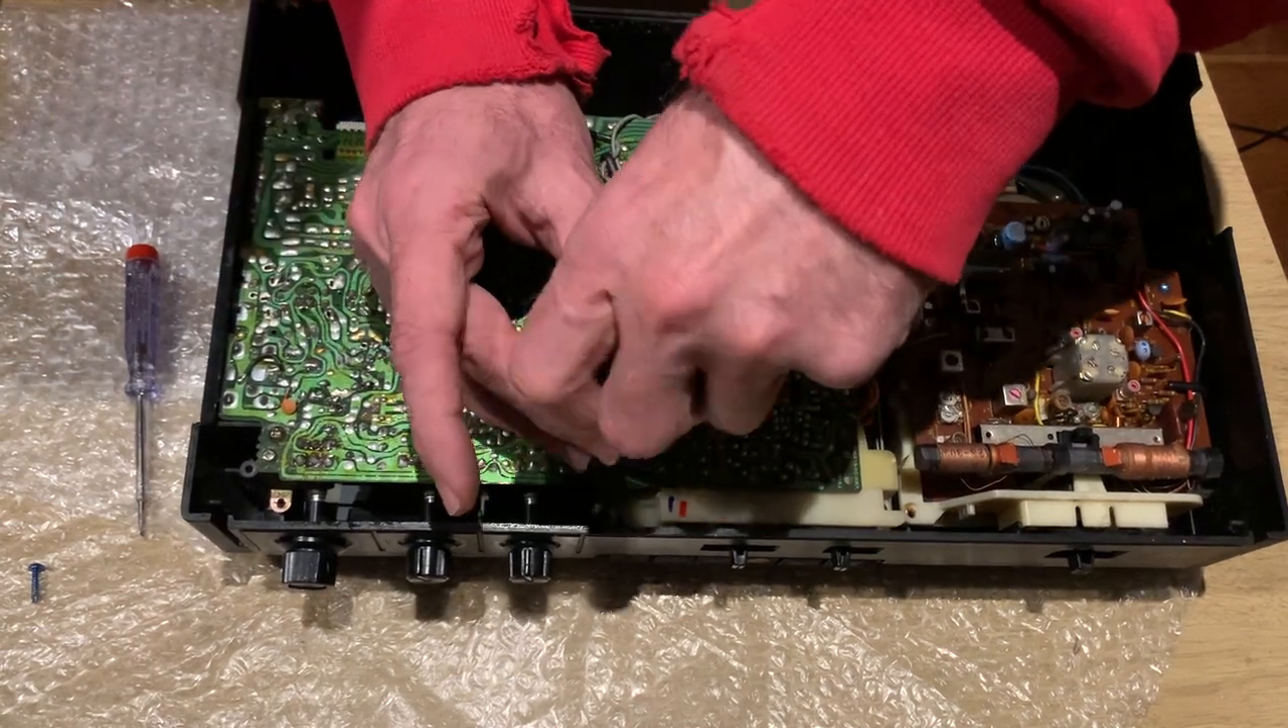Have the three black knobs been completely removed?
No.